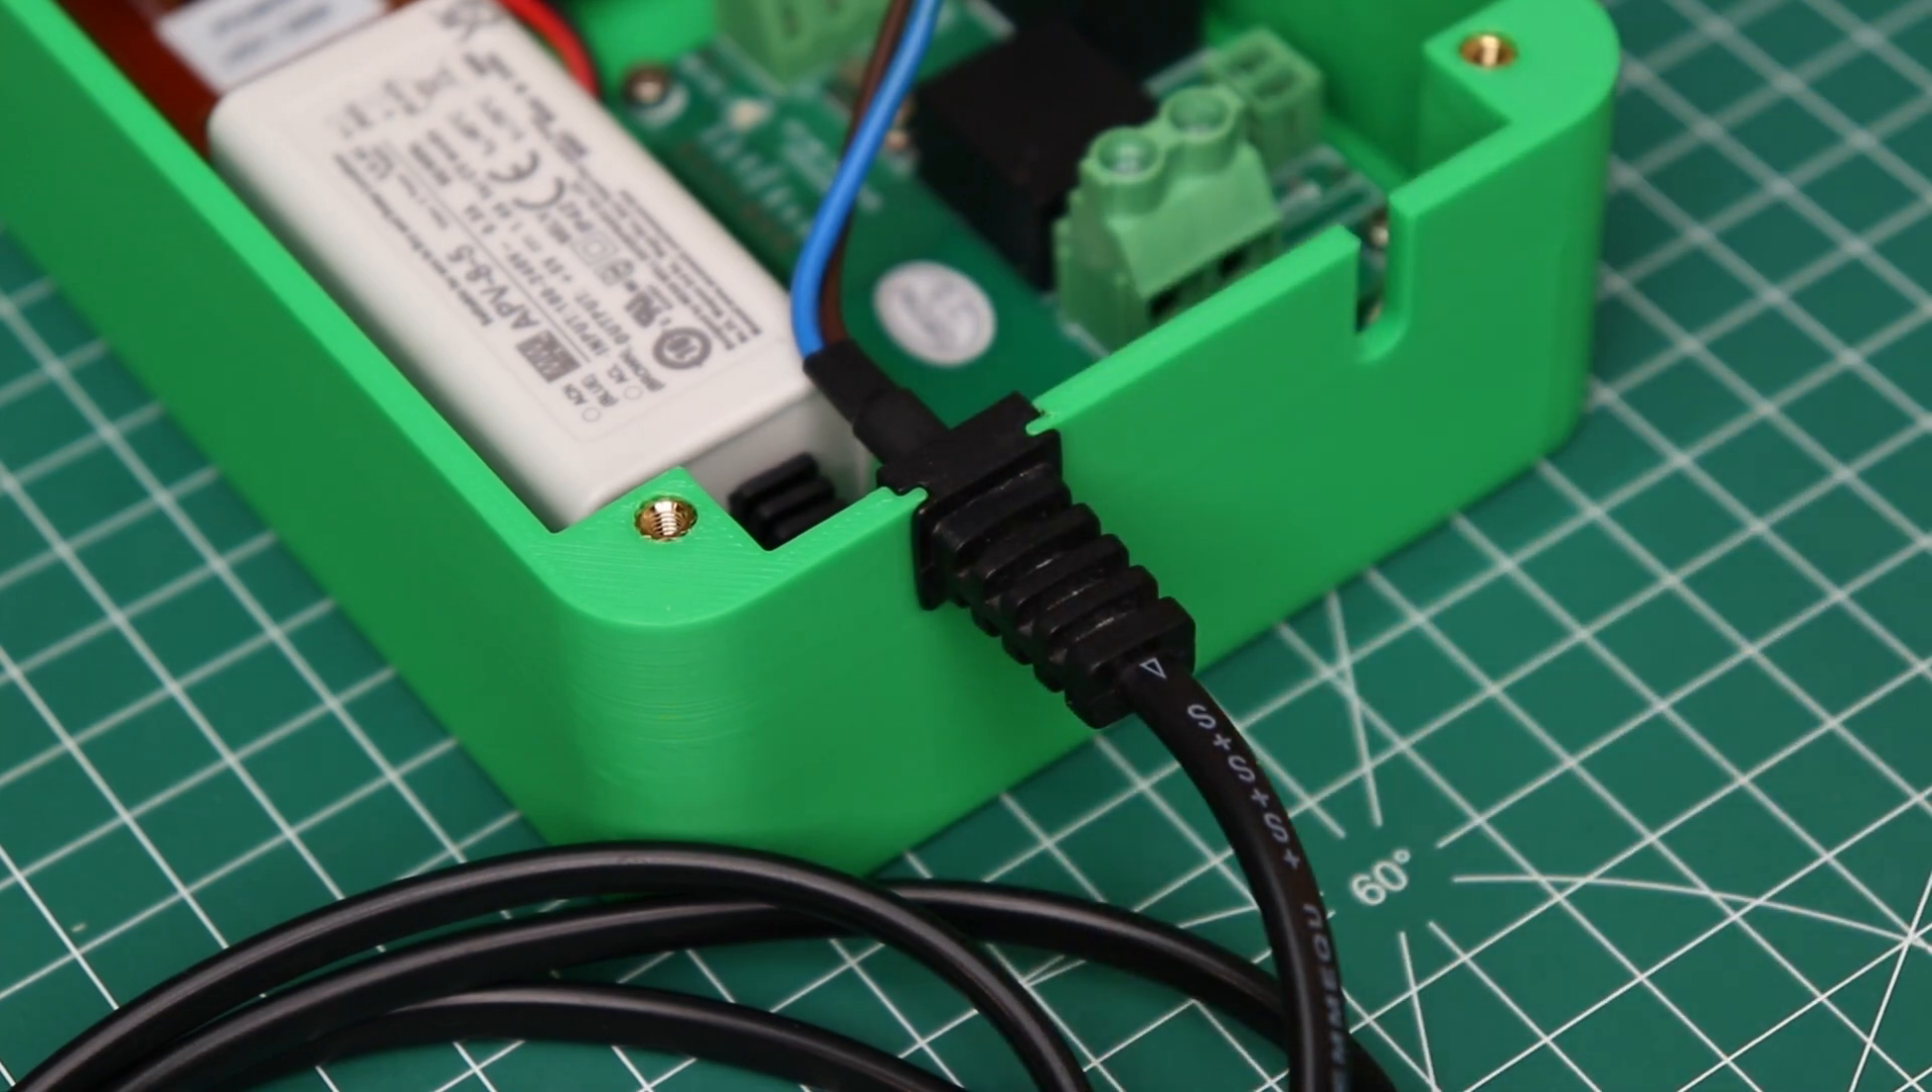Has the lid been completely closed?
No.